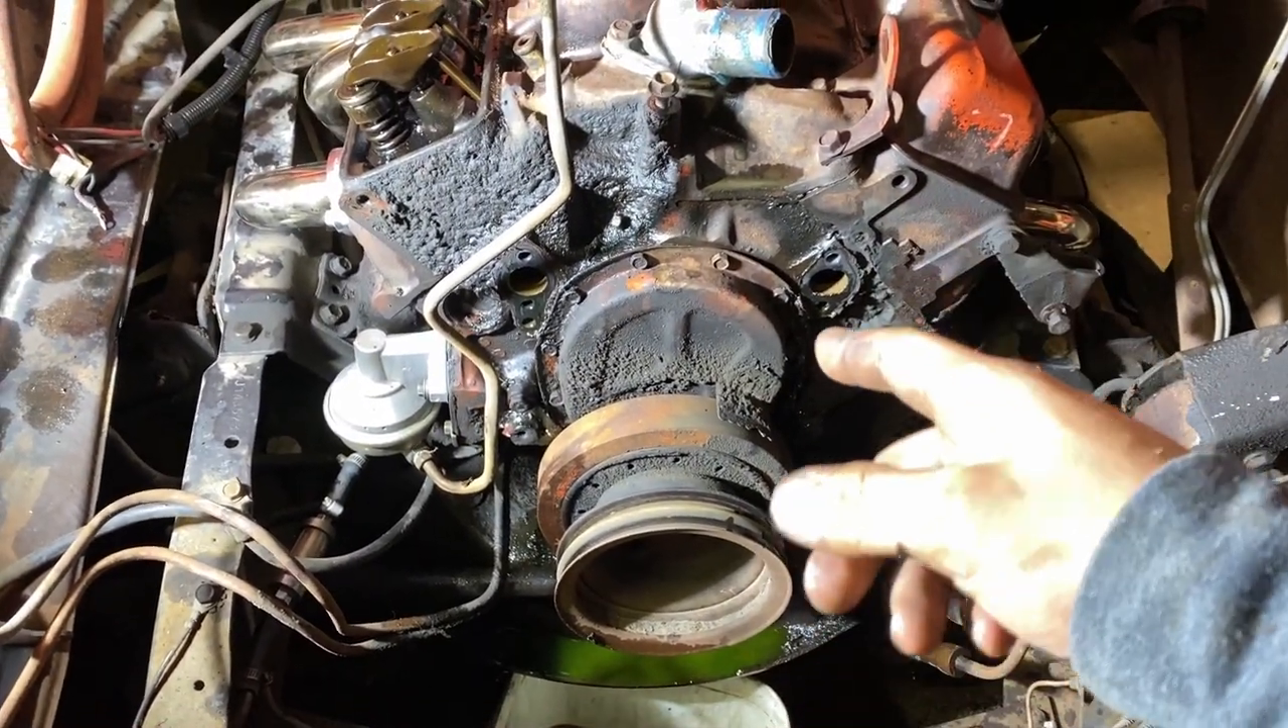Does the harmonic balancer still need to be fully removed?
Yes.